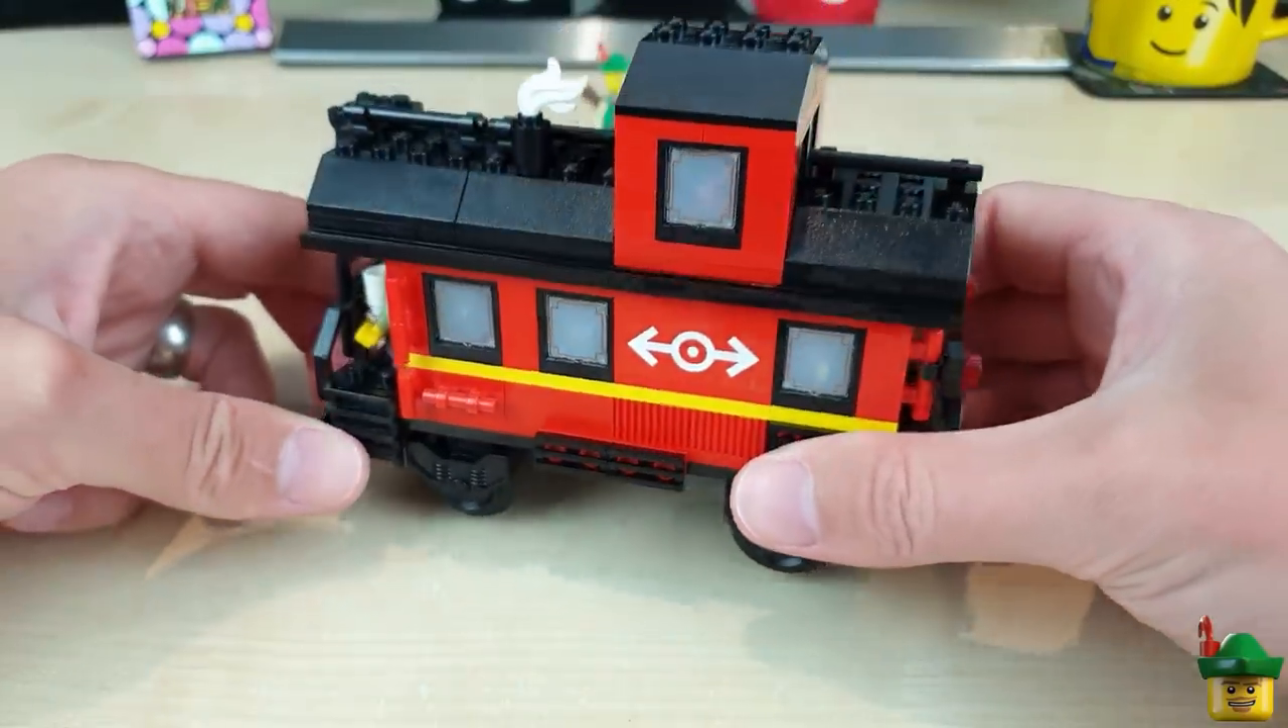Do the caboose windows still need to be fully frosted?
No.